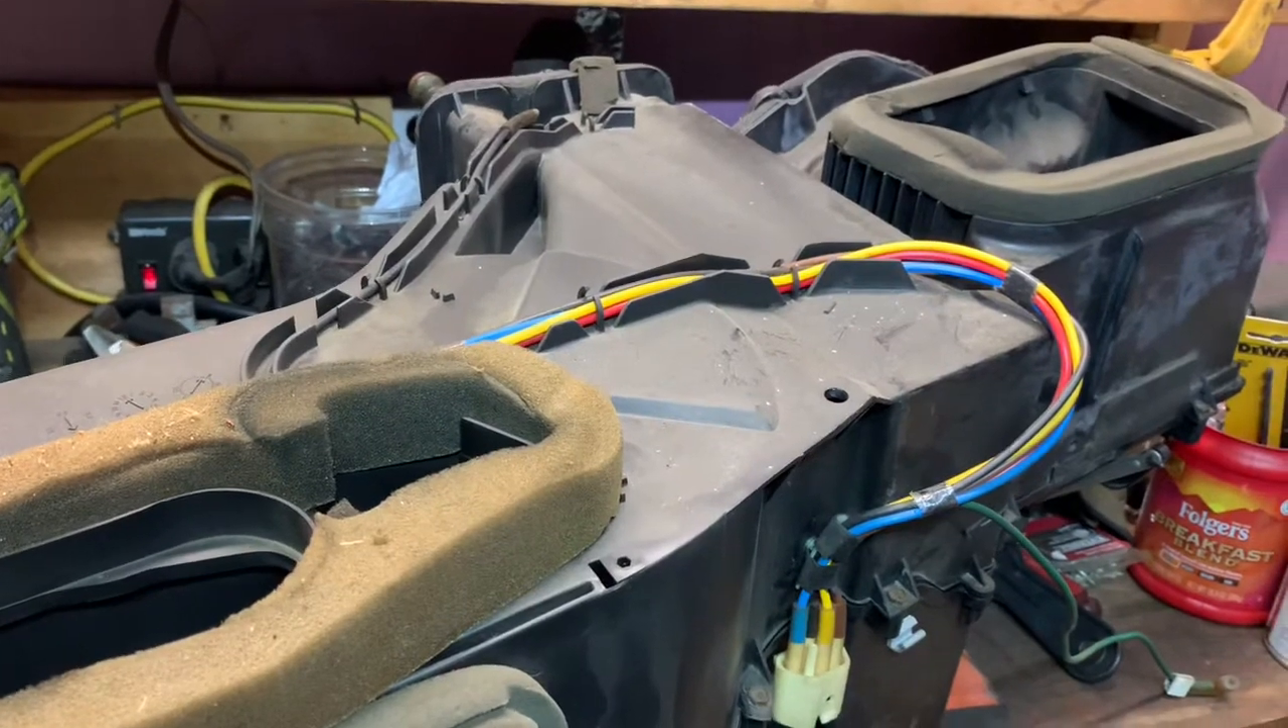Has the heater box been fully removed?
Yes.